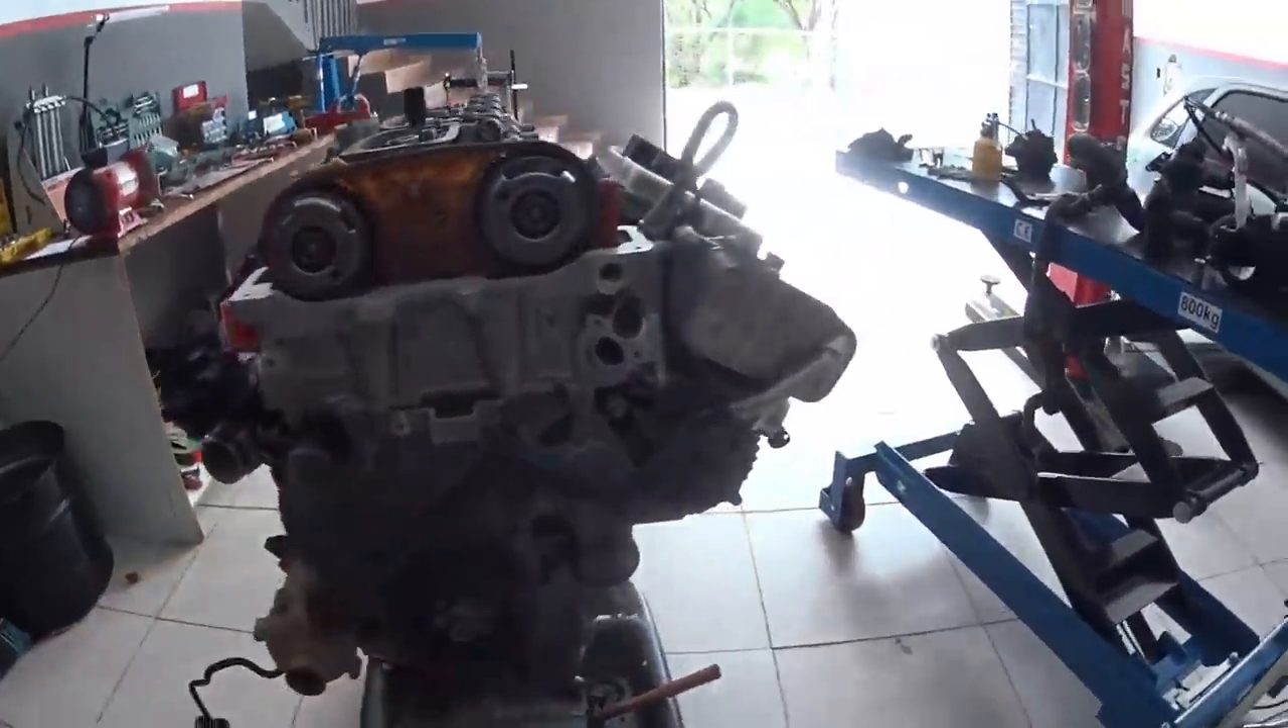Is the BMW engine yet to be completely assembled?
Yes.